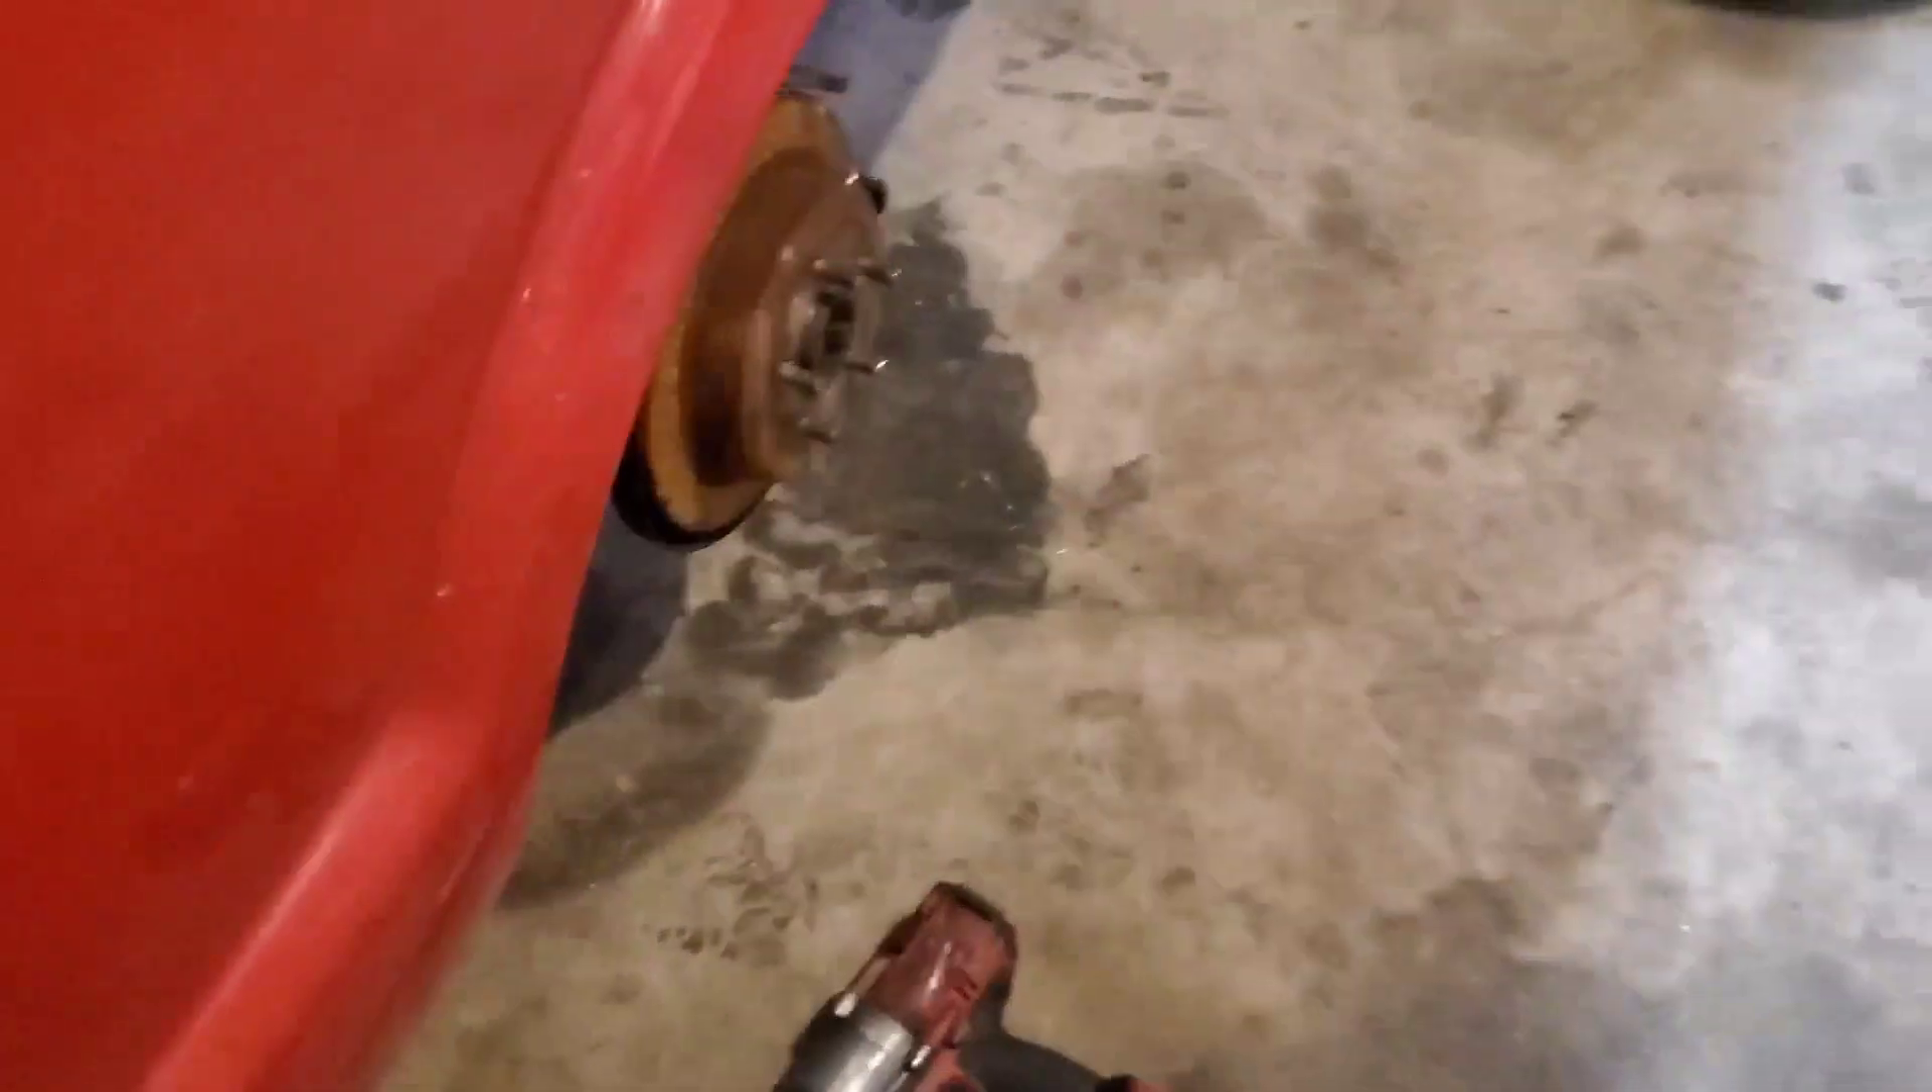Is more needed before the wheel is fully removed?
No.